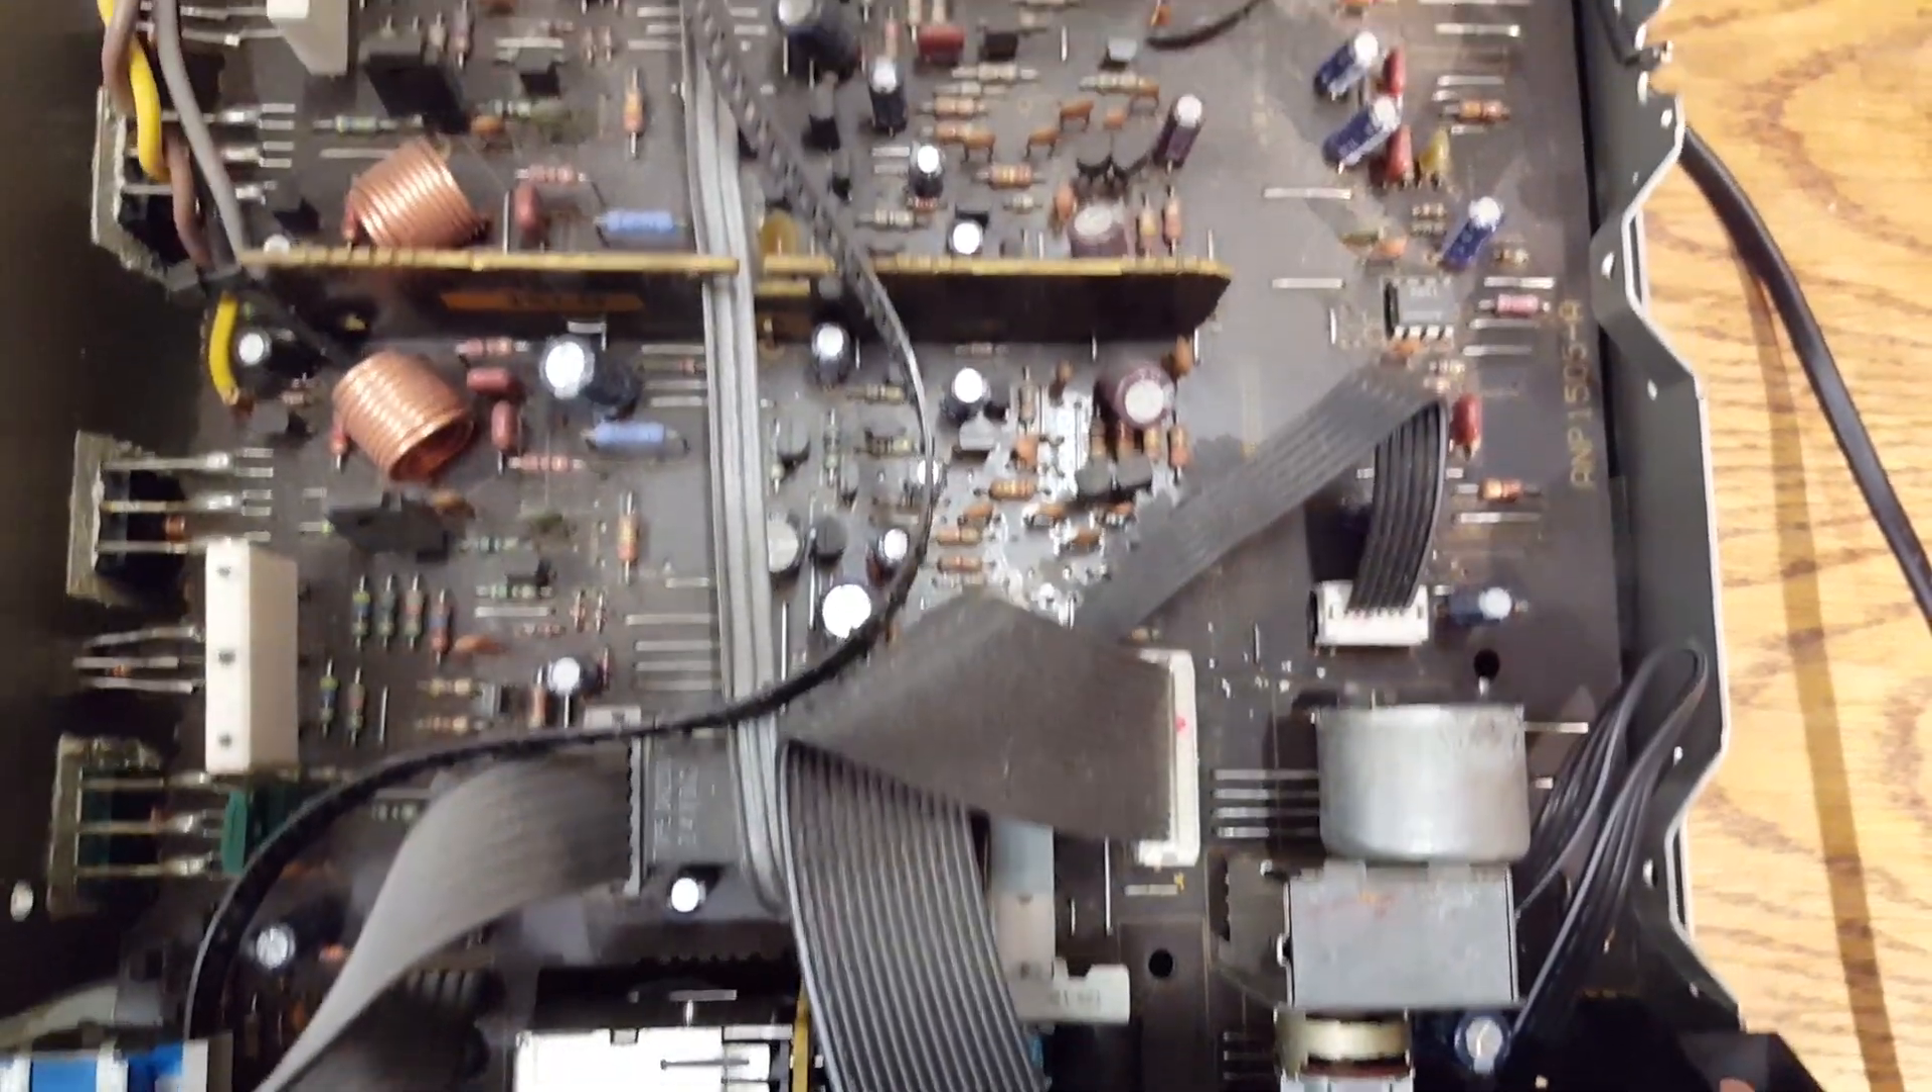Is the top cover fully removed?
Yes.